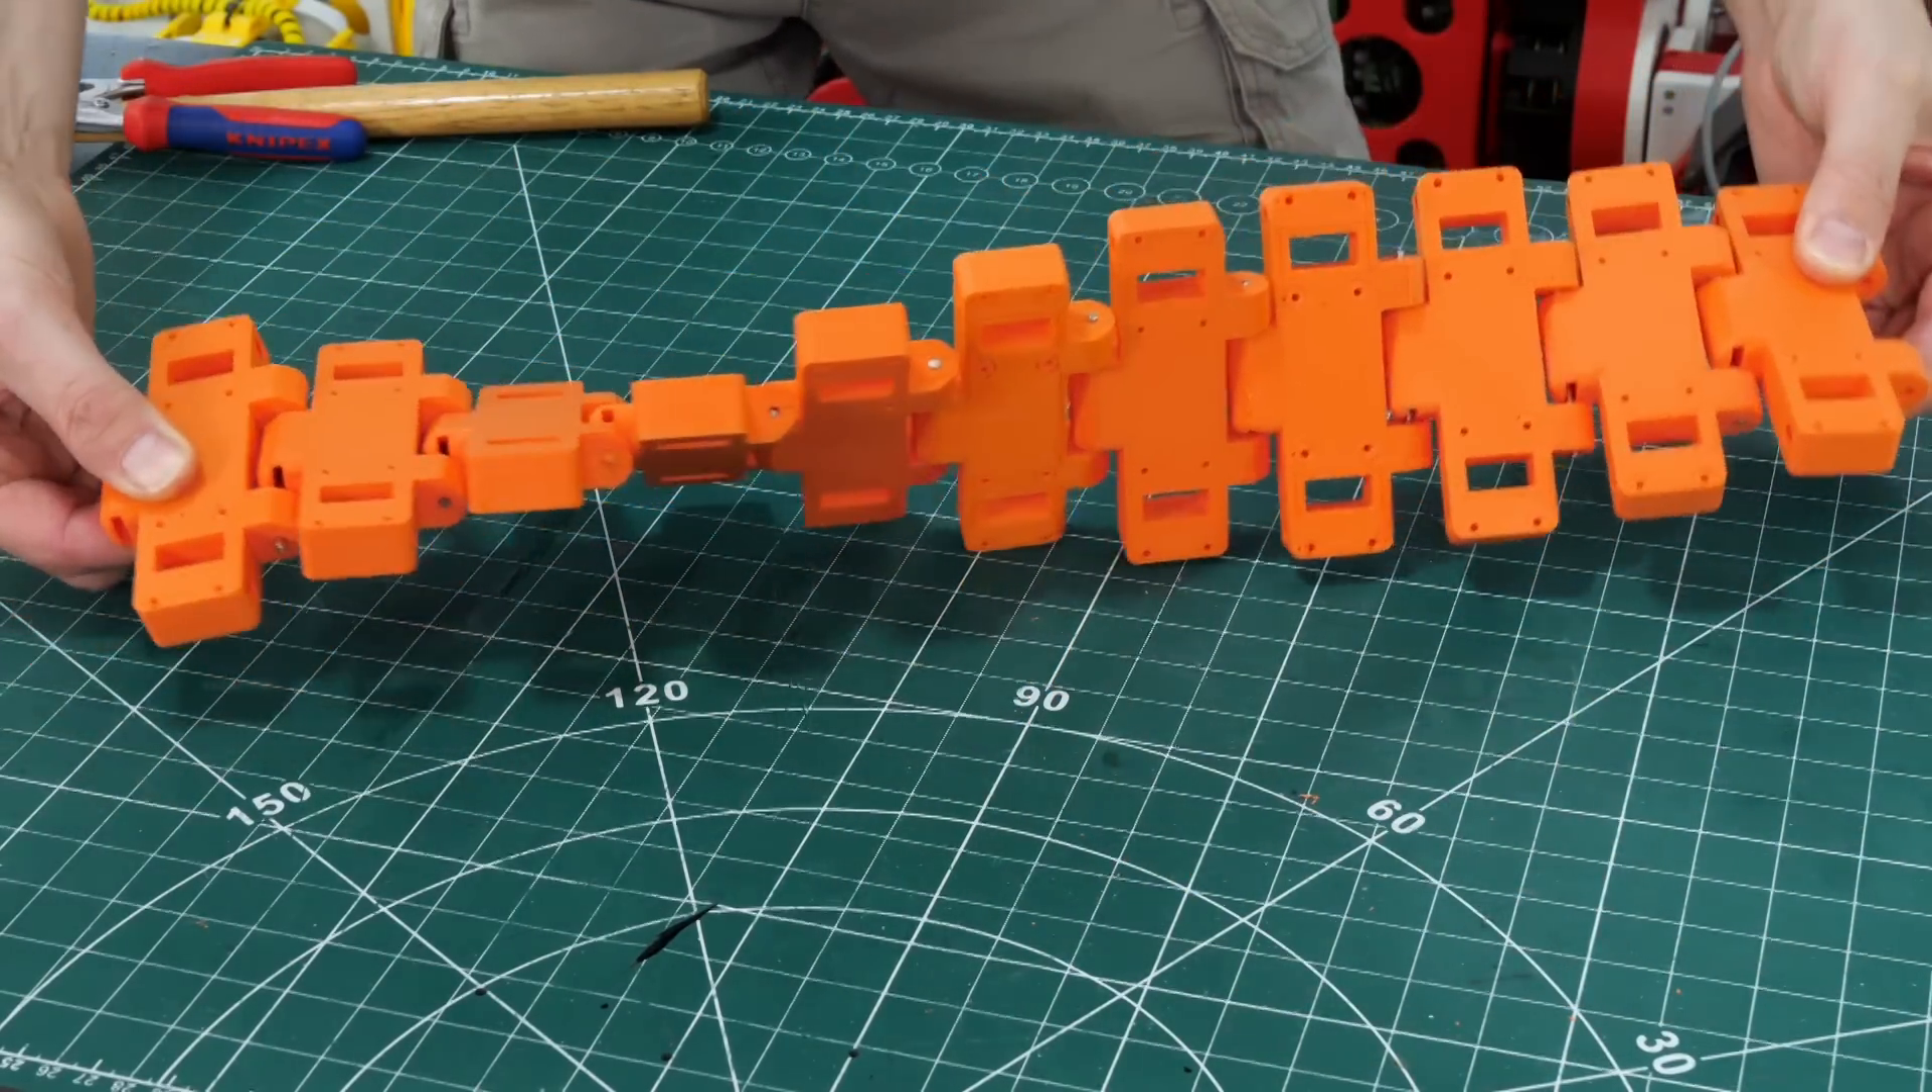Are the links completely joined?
Yes.